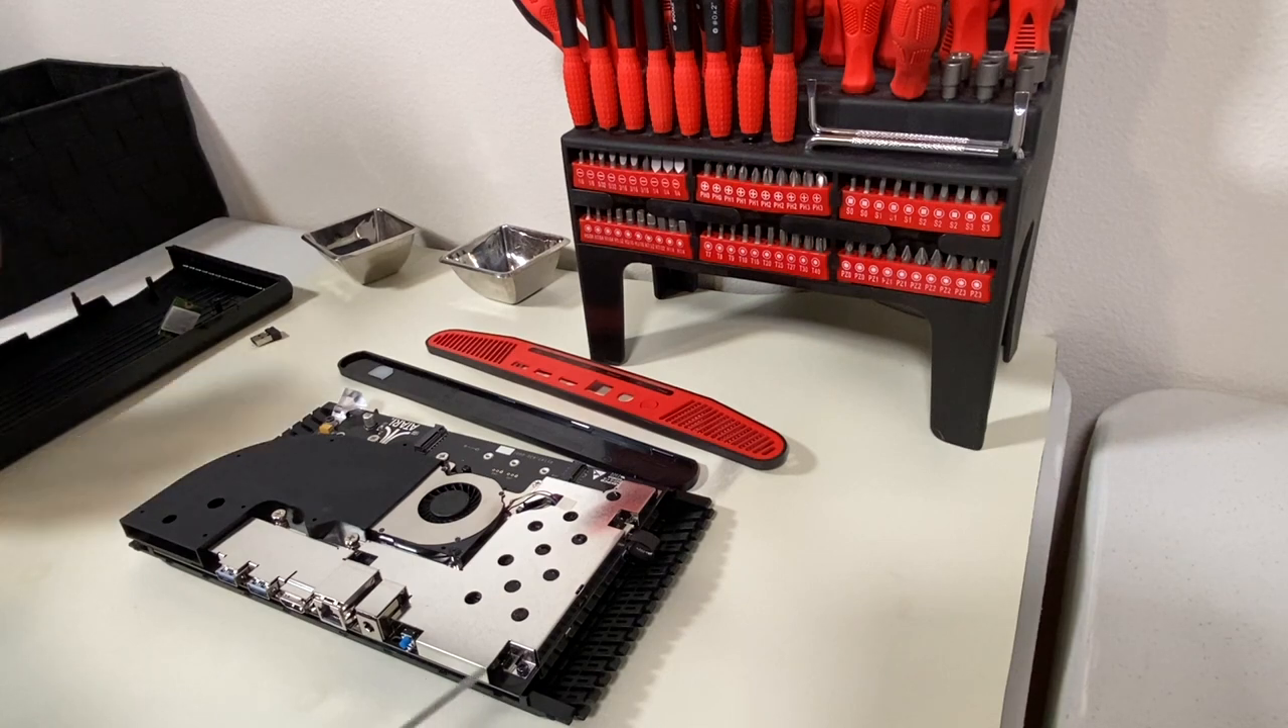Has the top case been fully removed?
Yes.